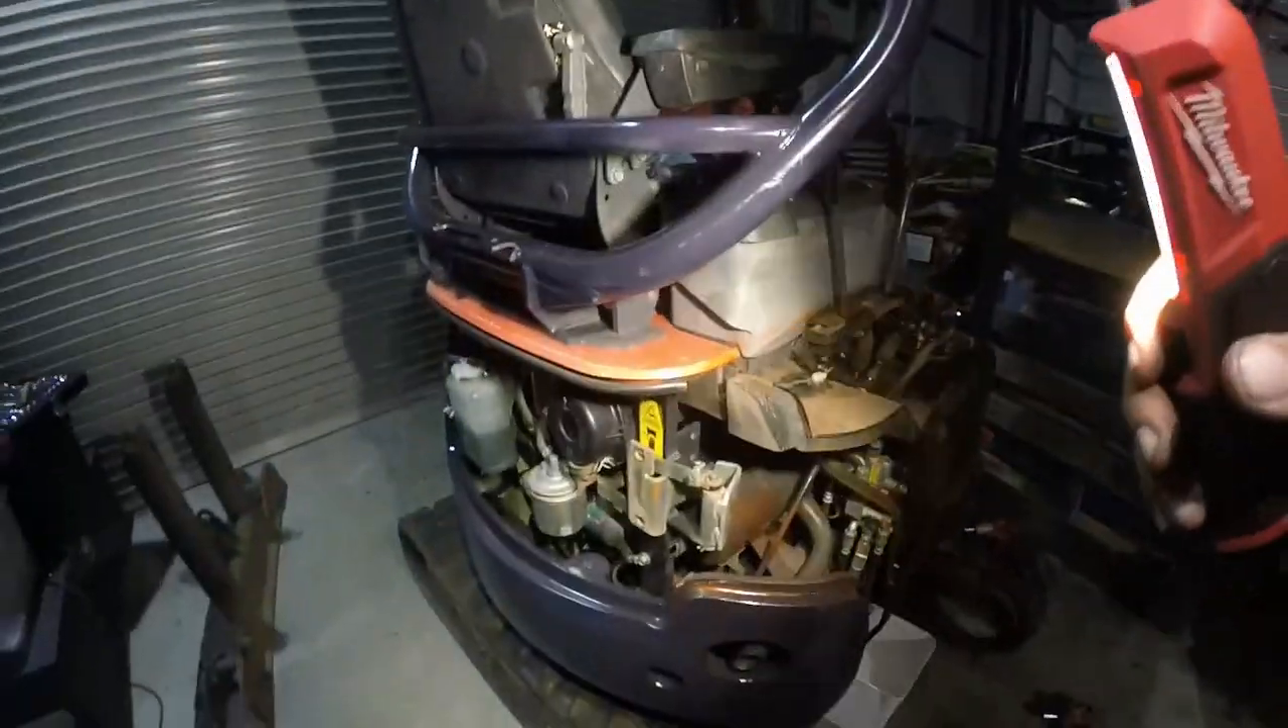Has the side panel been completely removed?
Yes.